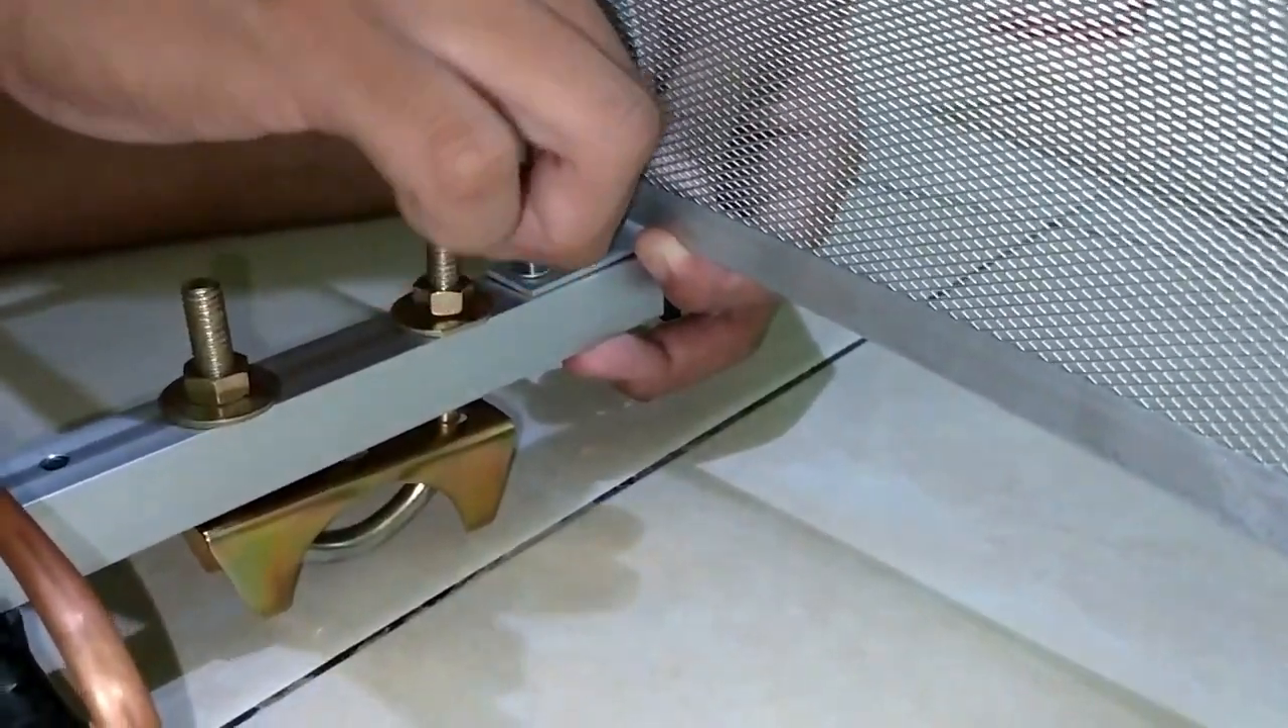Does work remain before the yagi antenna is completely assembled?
Yes.